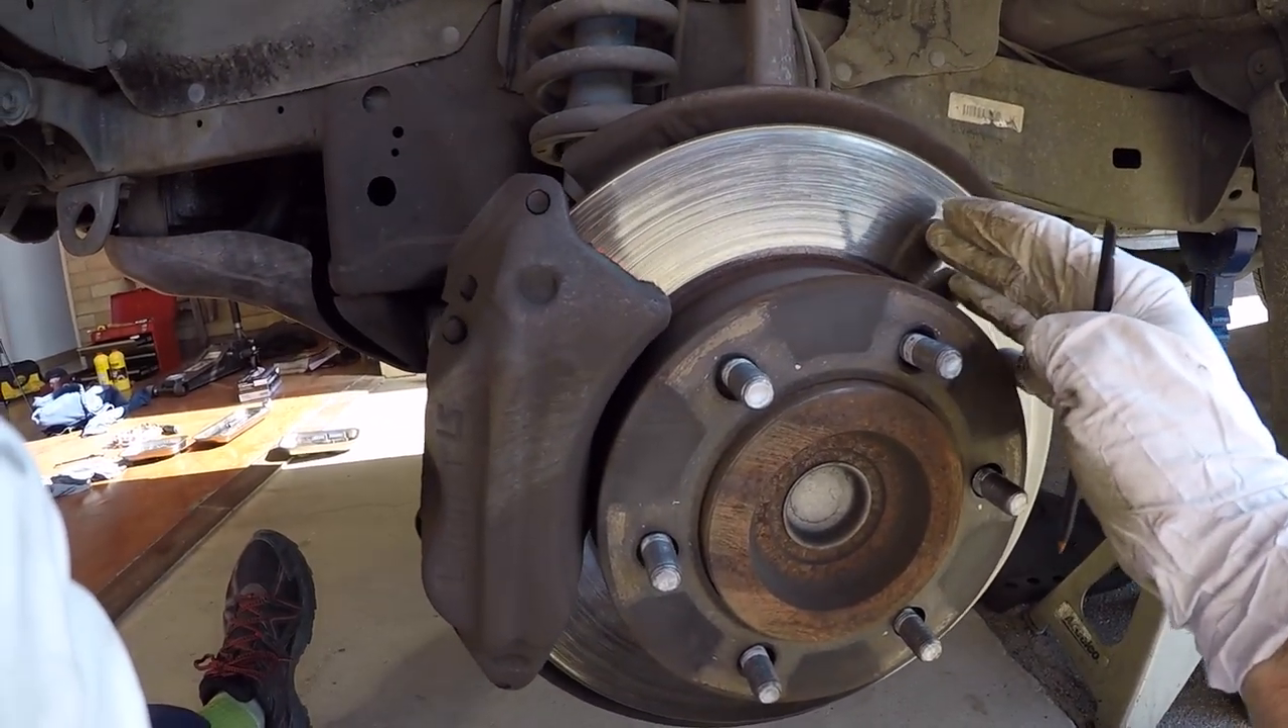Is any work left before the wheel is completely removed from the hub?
No.